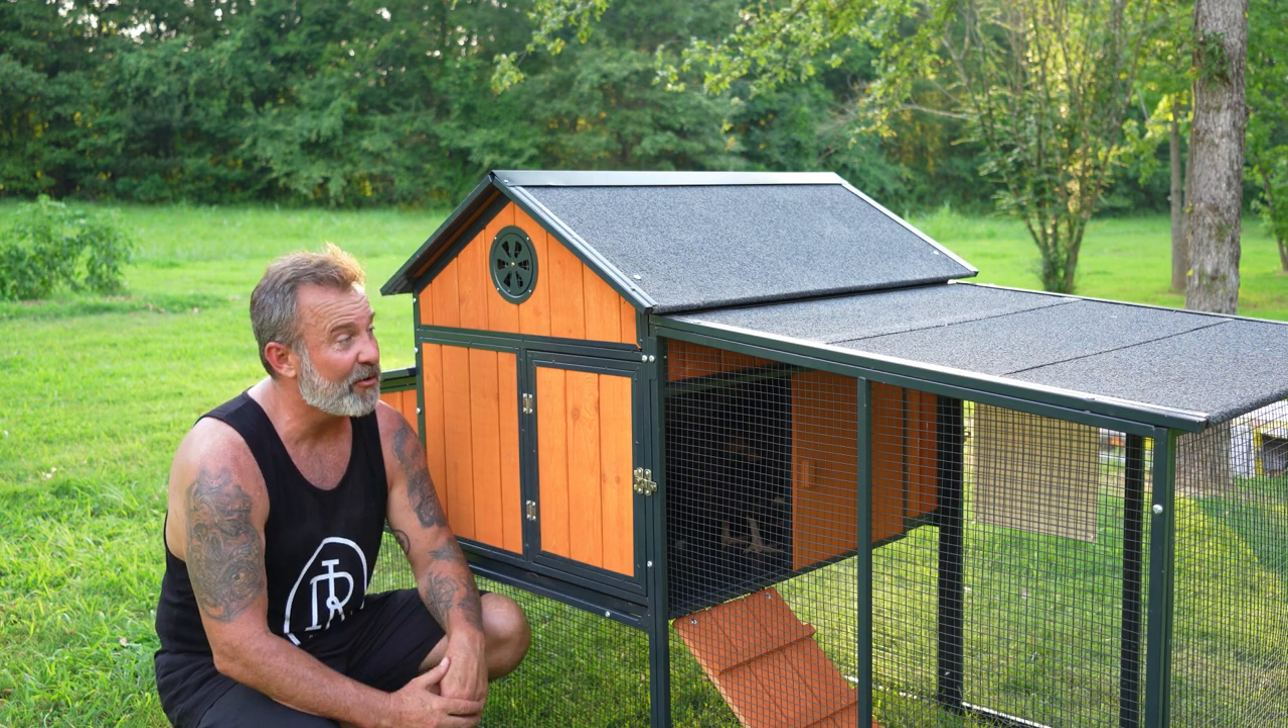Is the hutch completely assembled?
Yes.